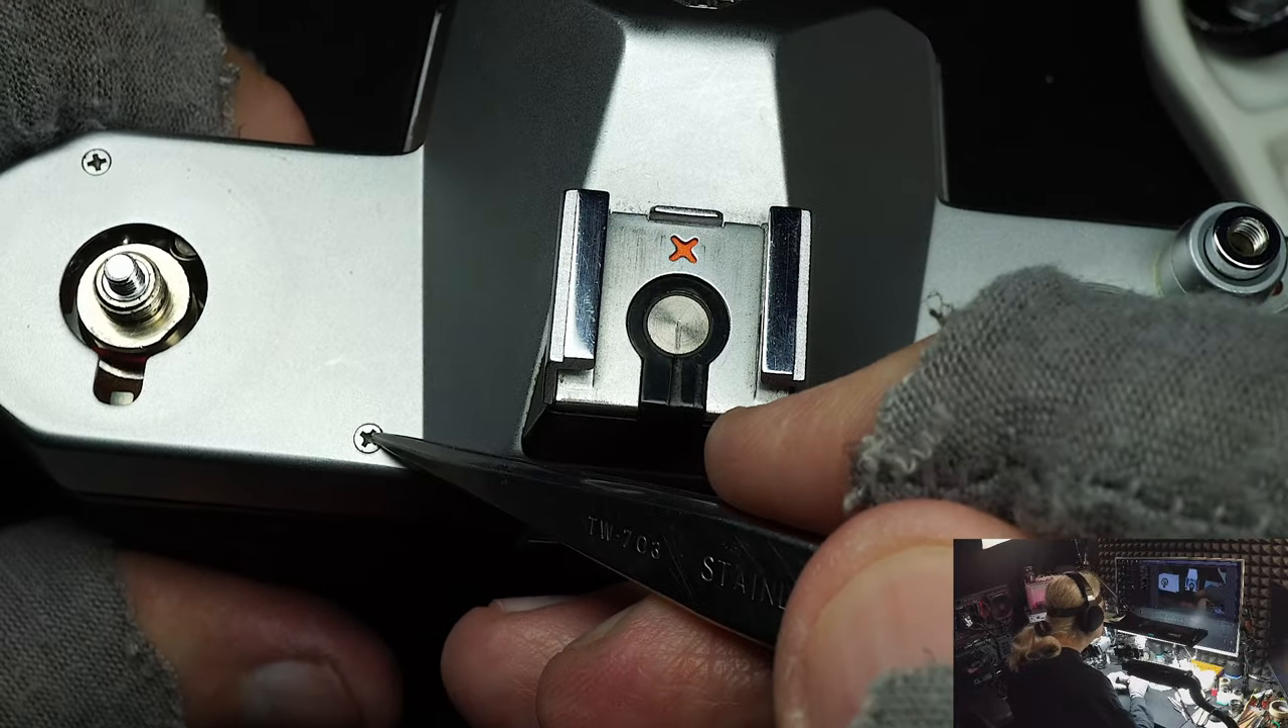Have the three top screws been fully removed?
No.